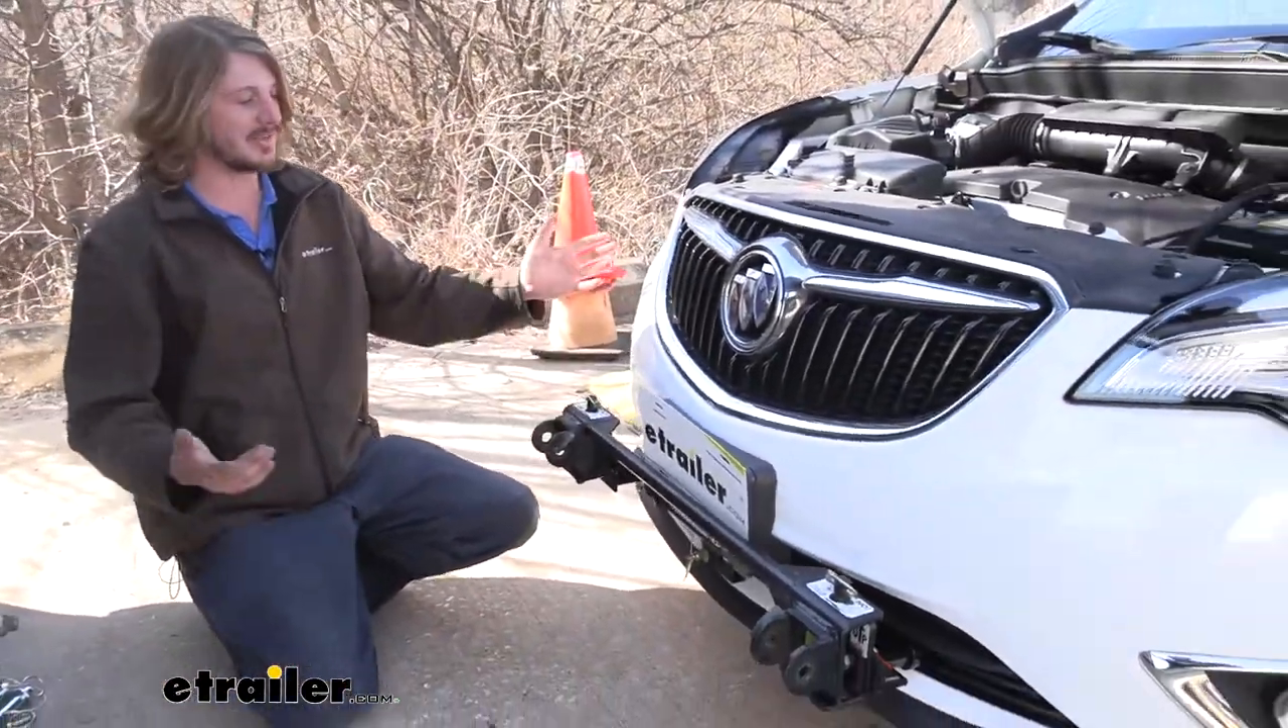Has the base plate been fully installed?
Yes.